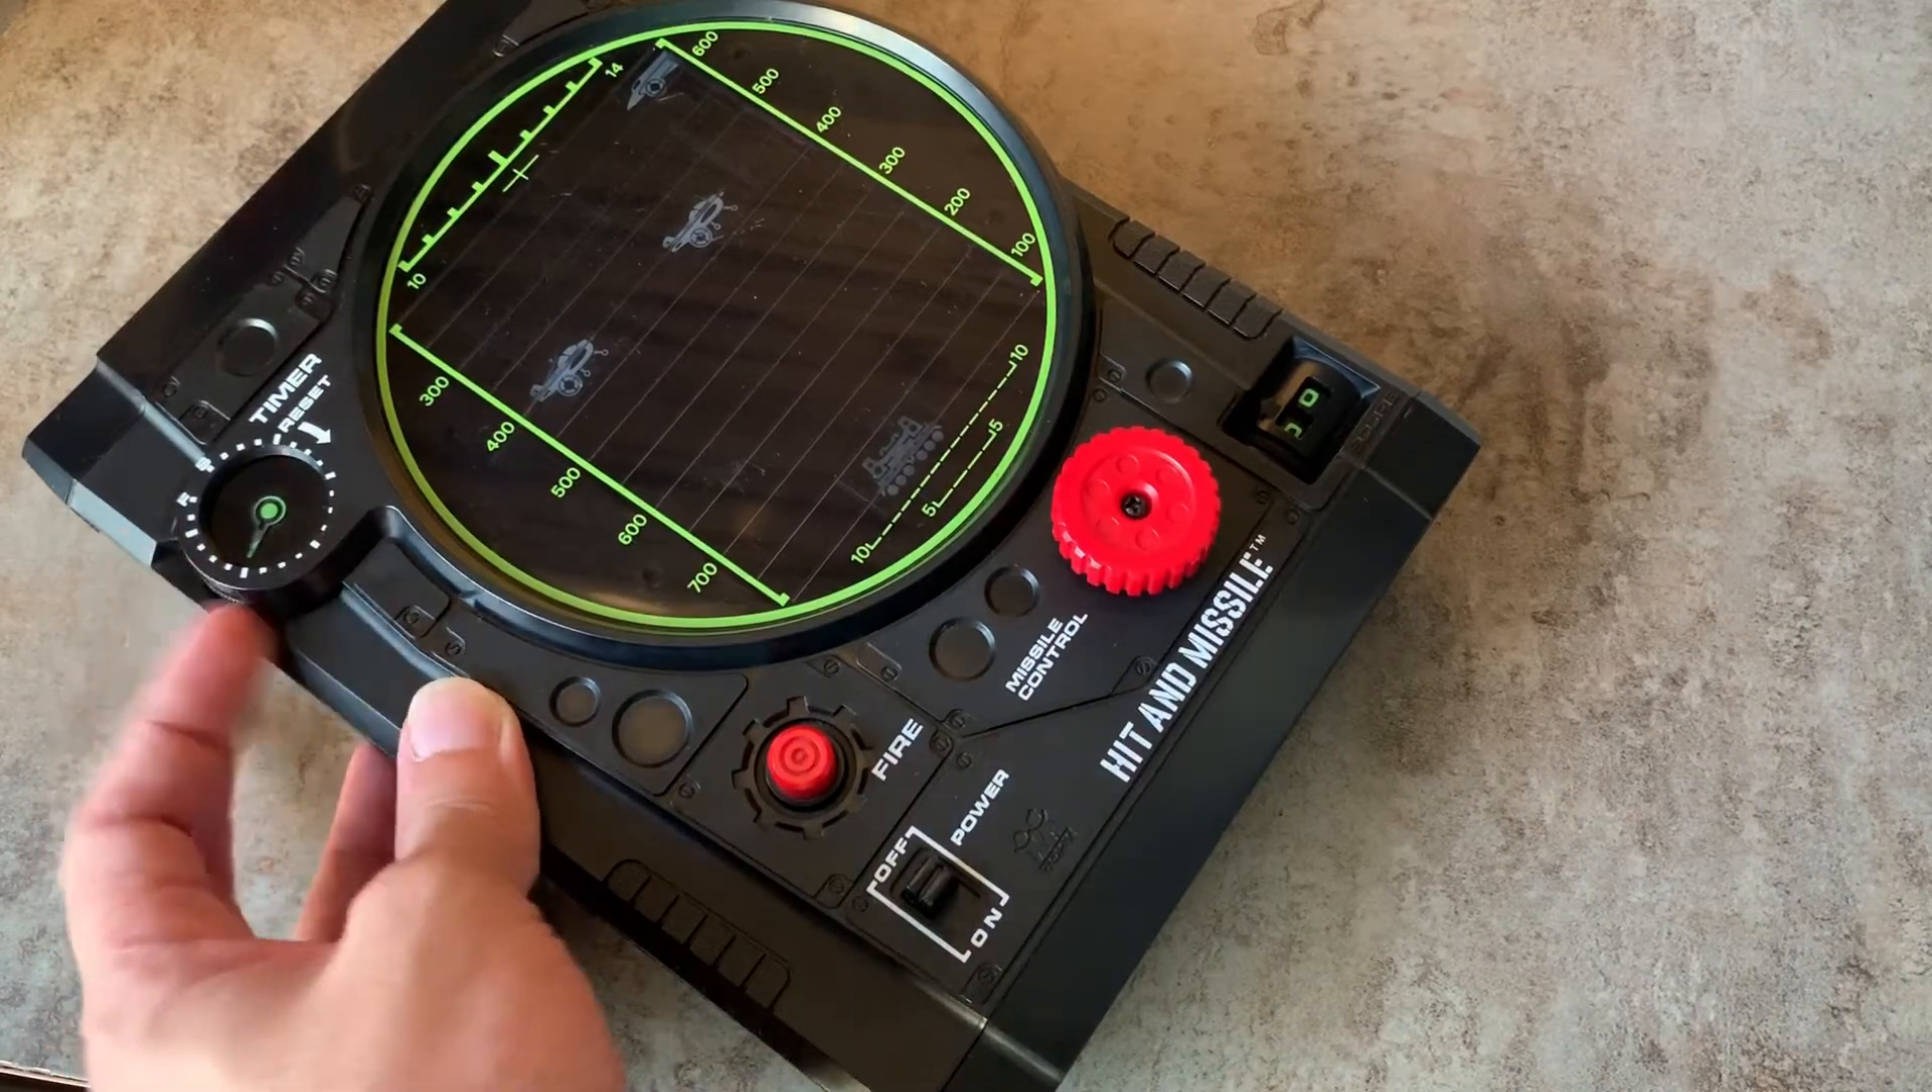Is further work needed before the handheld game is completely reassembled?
No.